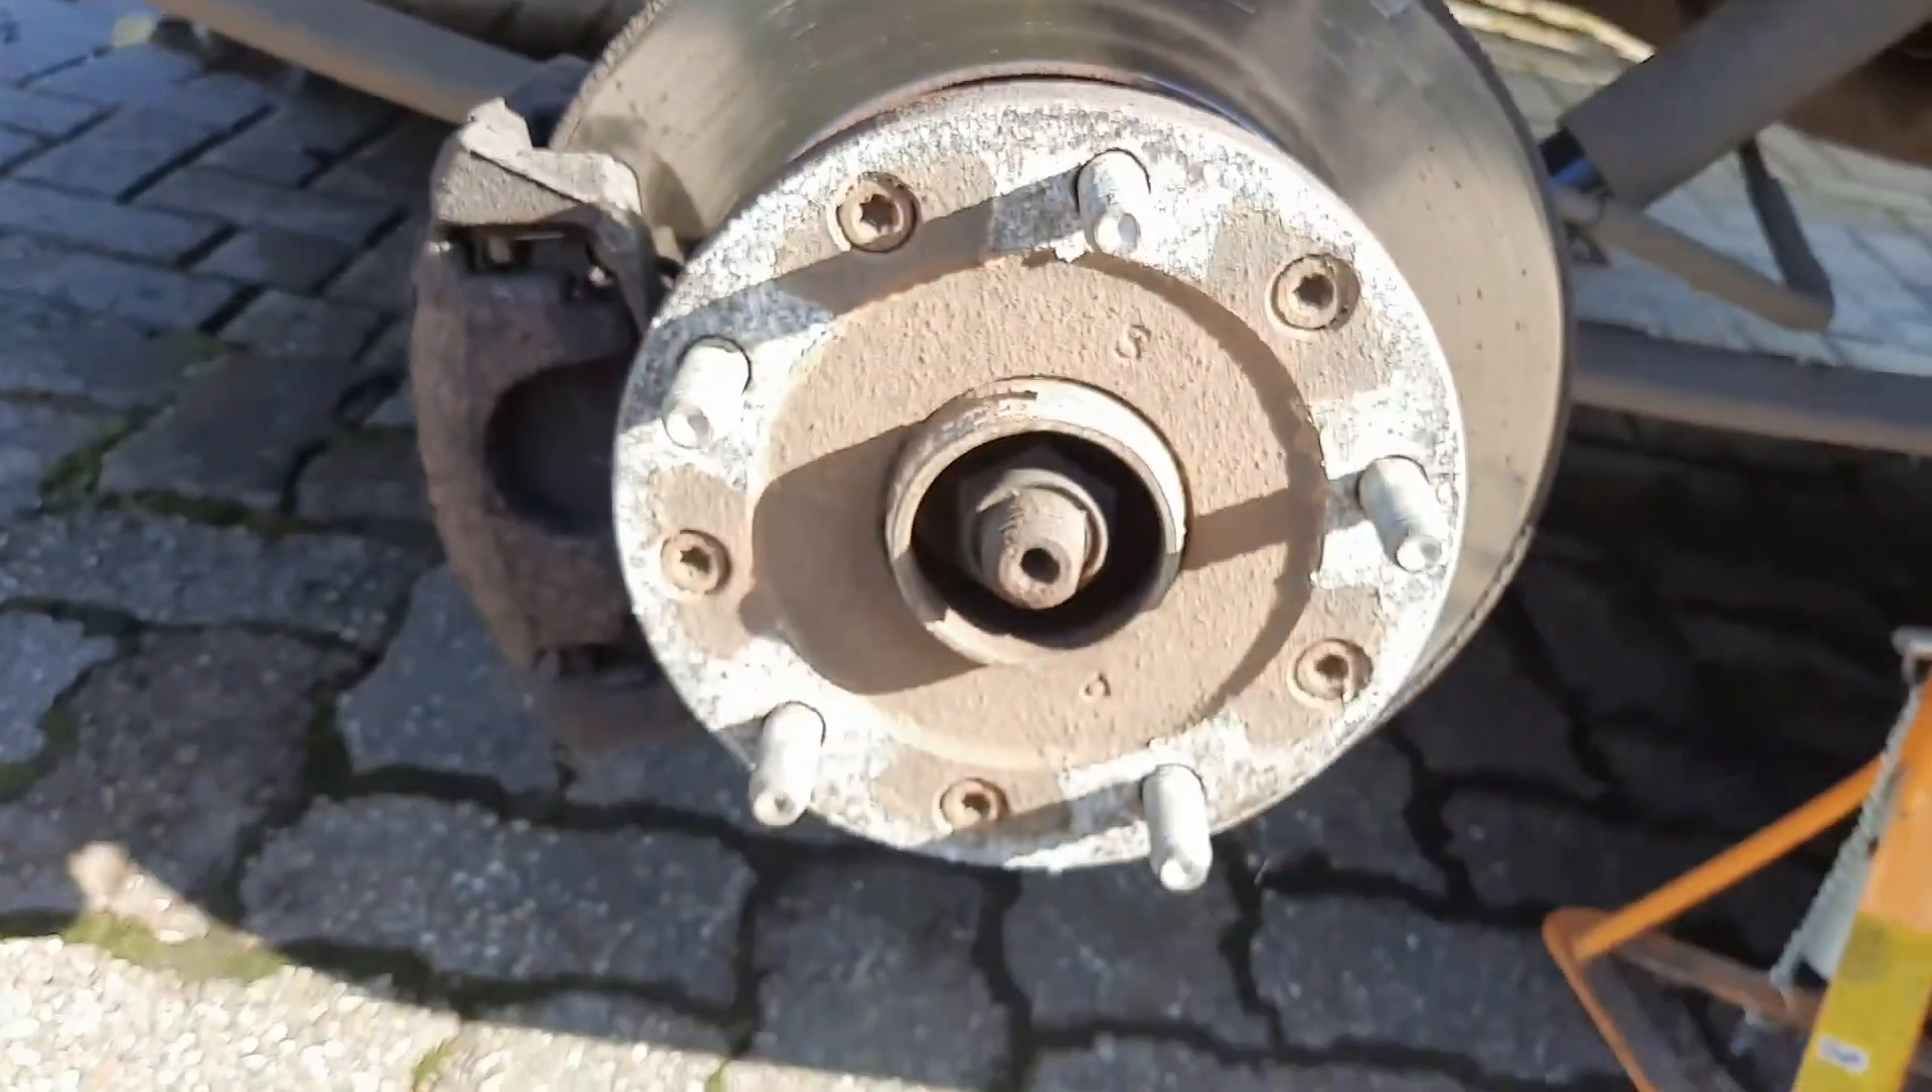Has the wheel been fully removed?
Yes.